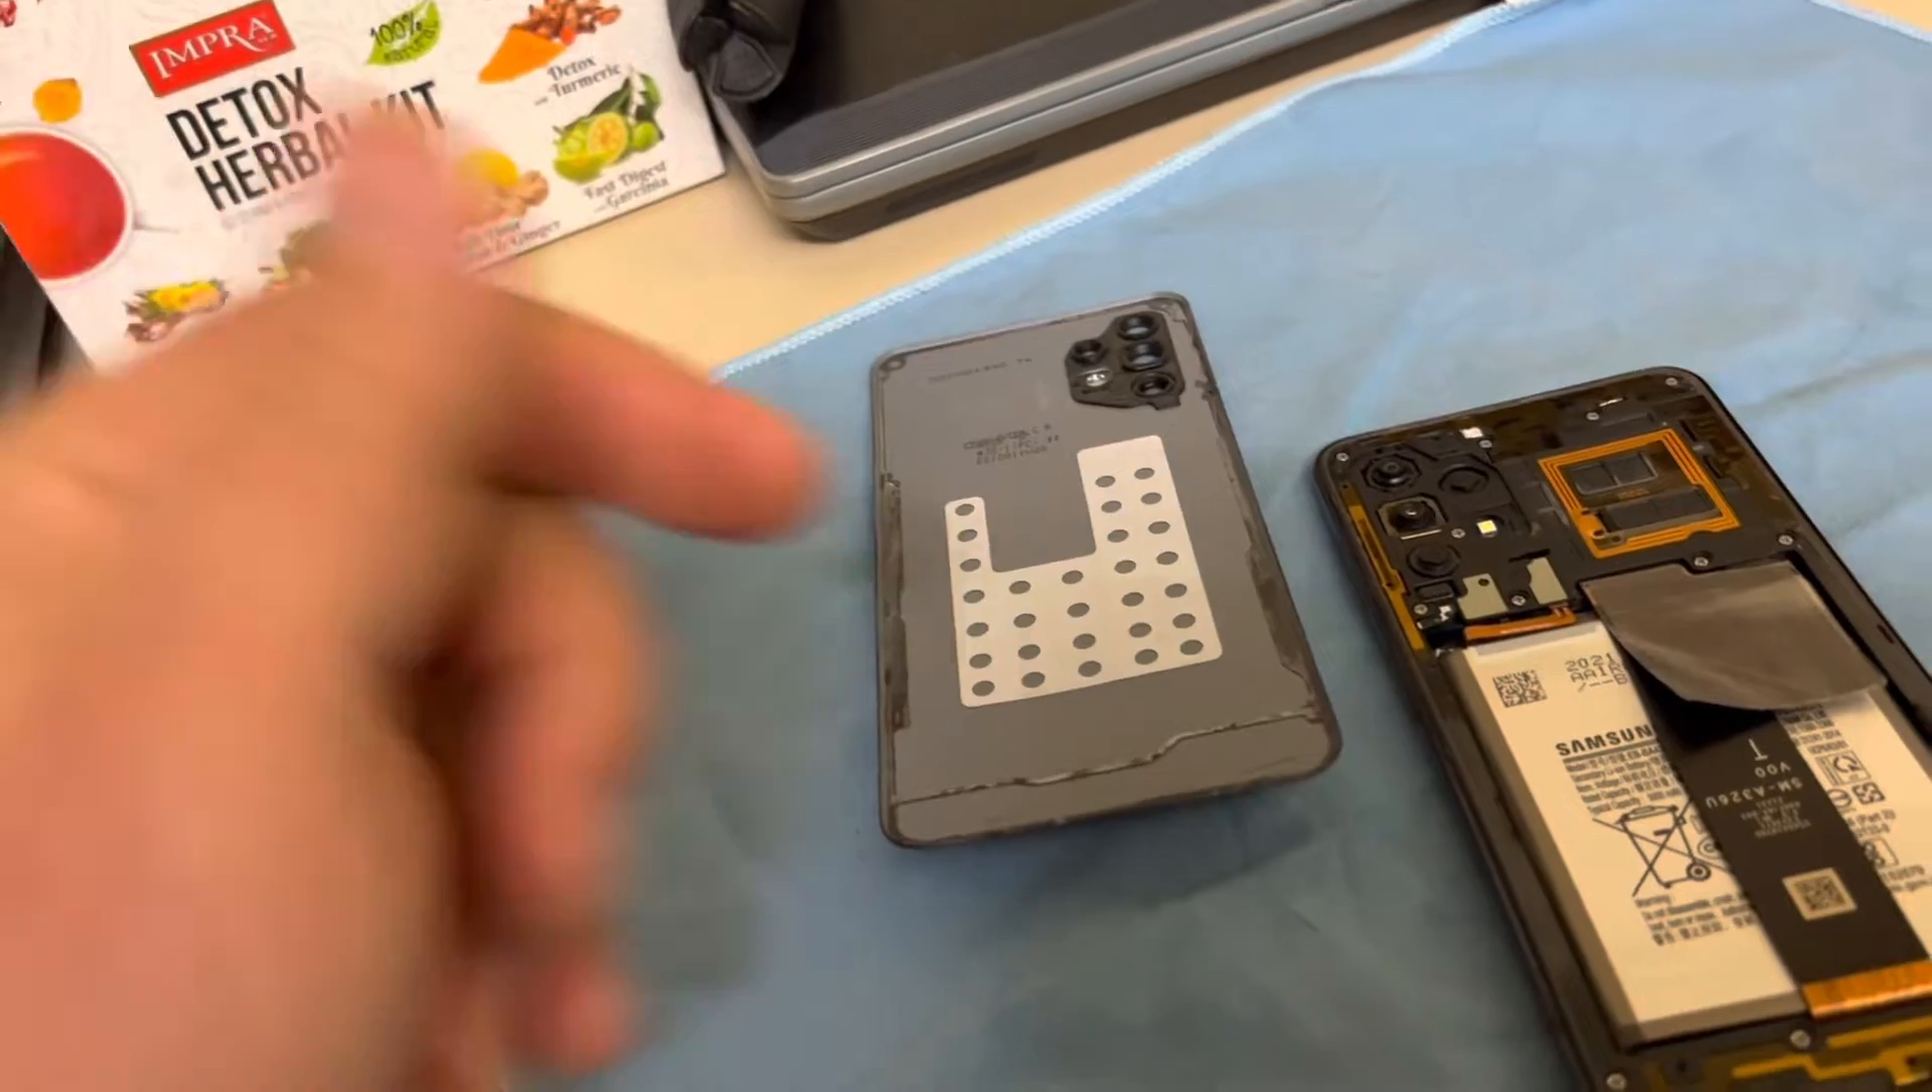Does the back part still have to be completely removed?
No.